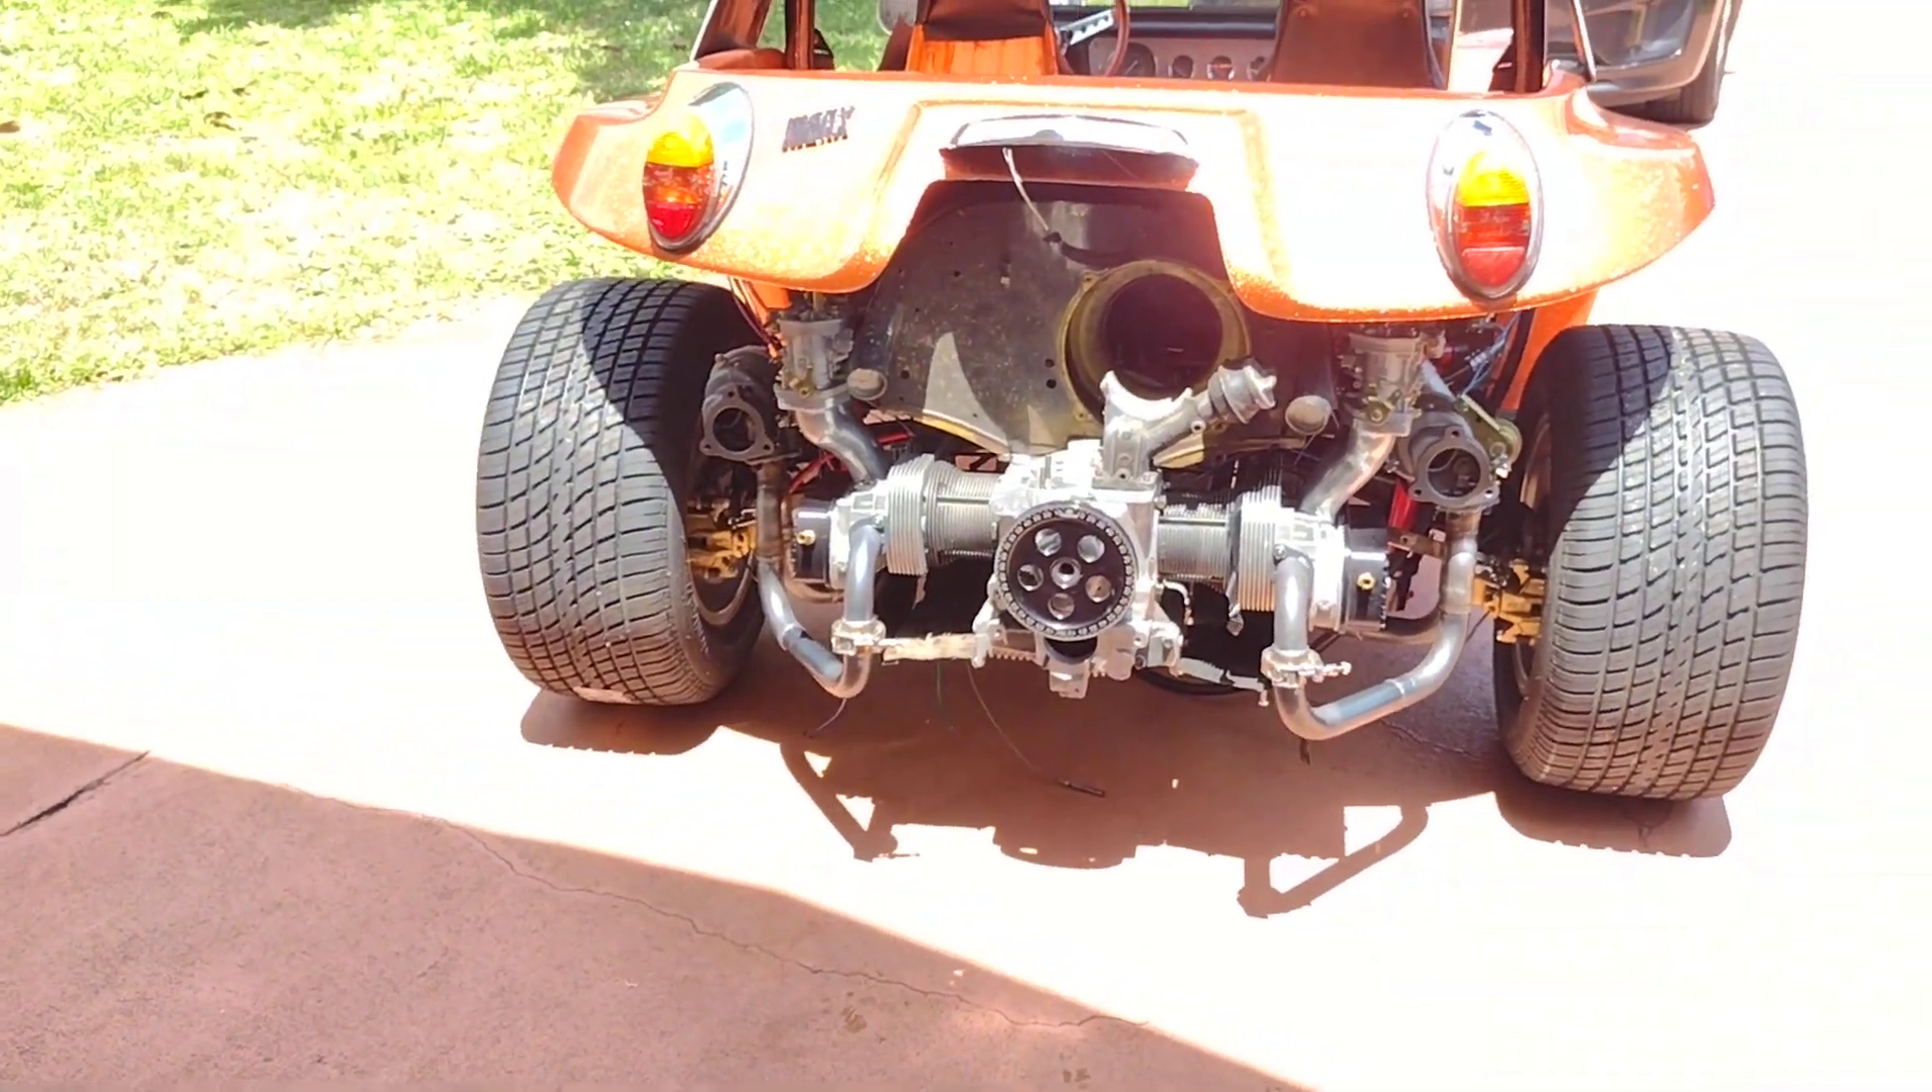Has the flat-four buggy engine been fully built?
No.